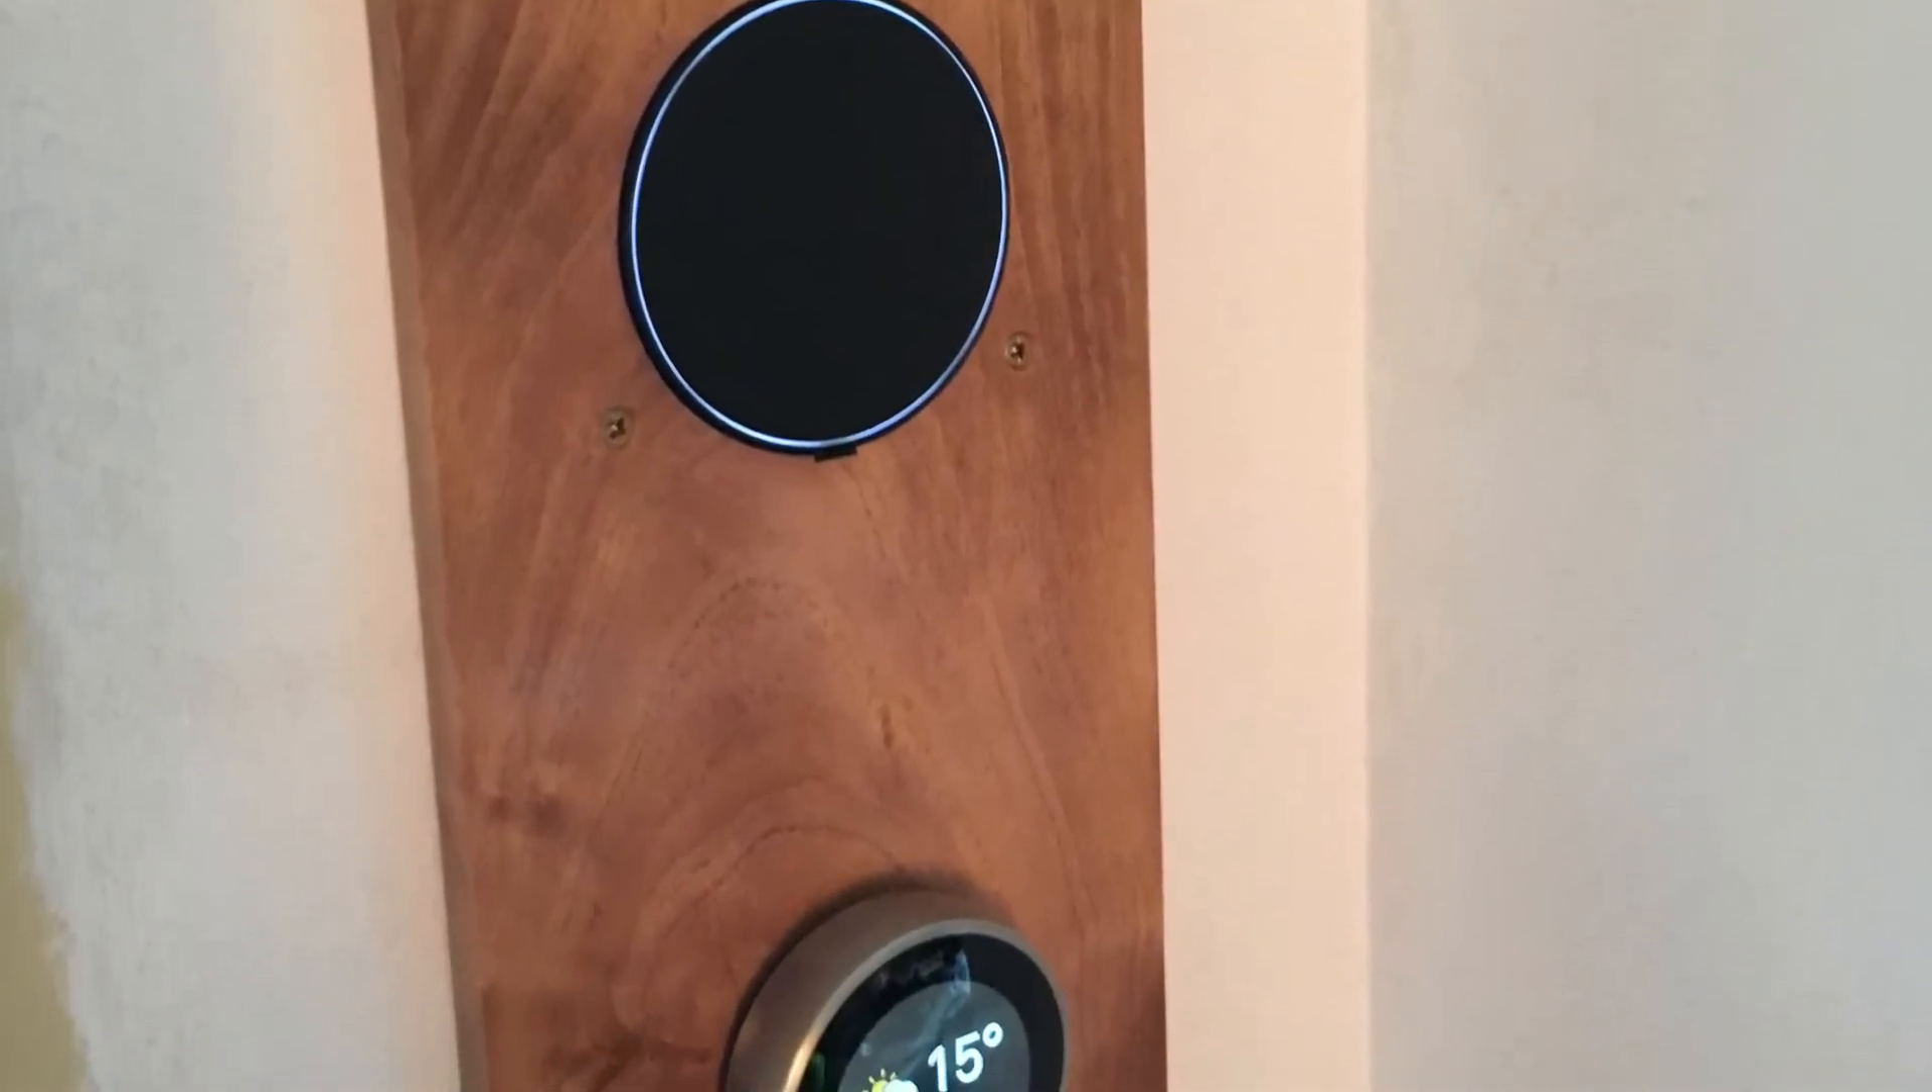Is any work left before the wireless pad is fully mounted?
No.